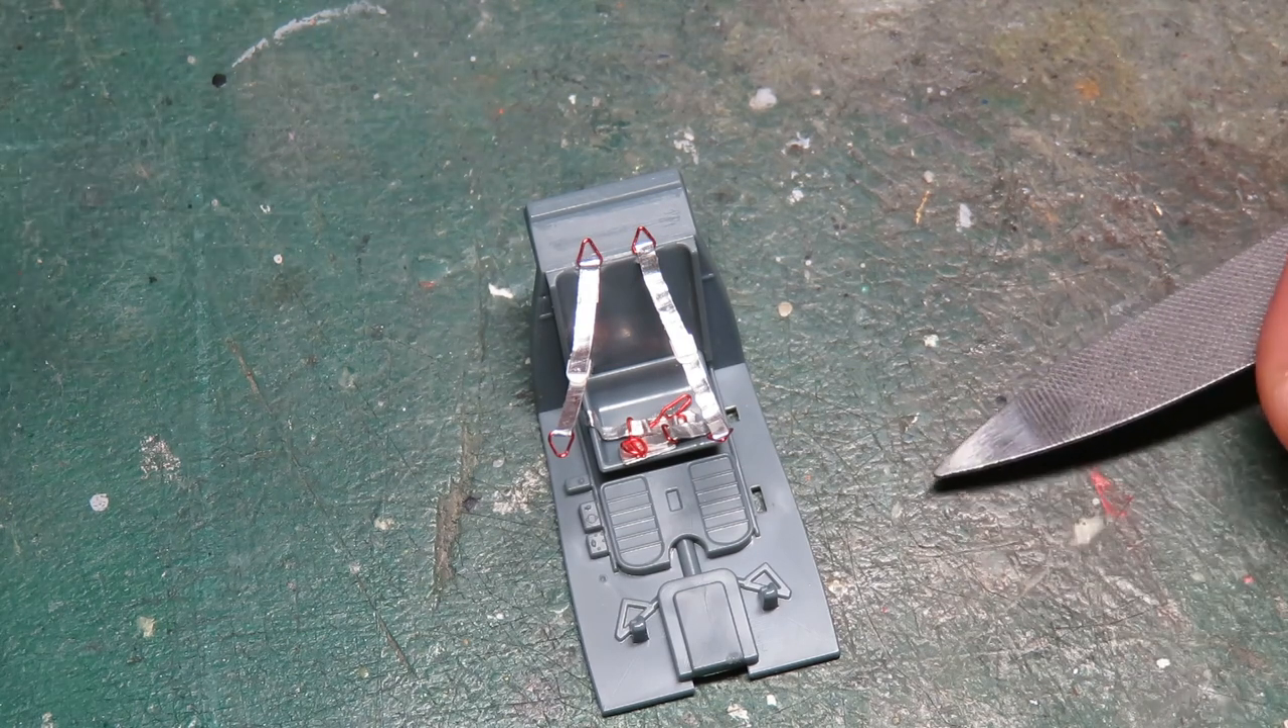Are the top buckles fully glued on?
Yes.